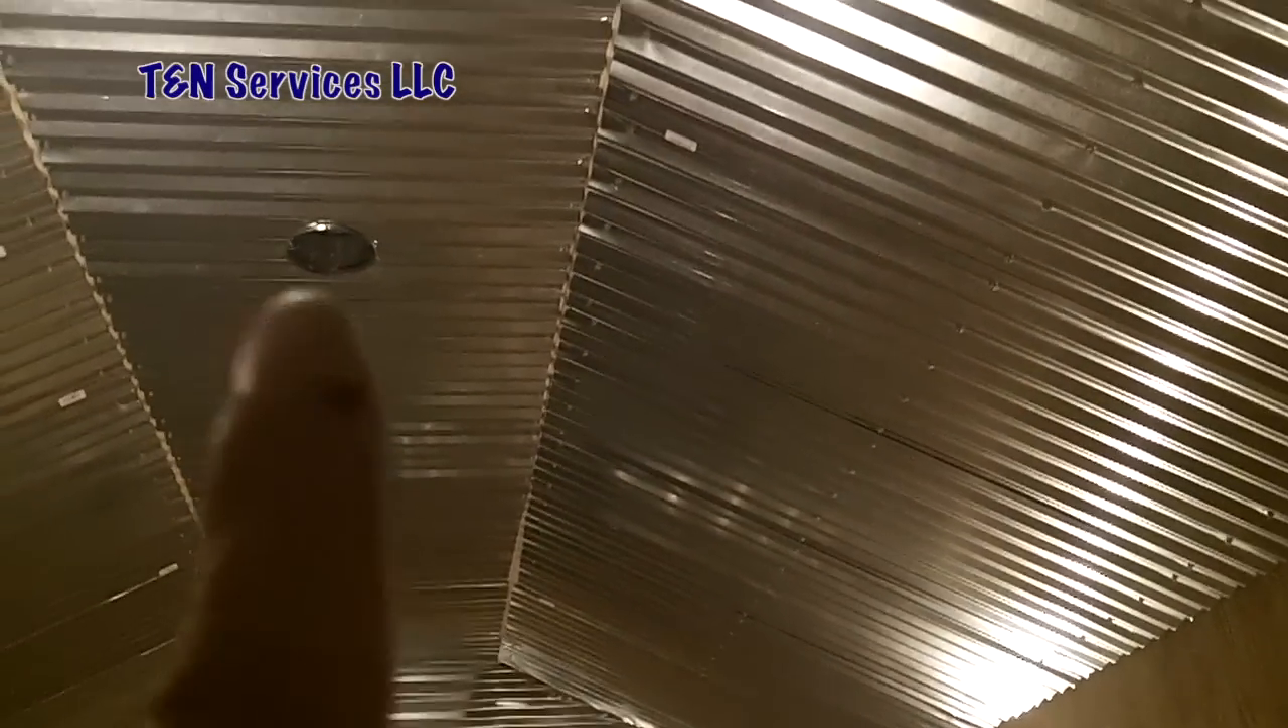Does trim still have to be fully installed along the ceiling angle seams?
Yes.